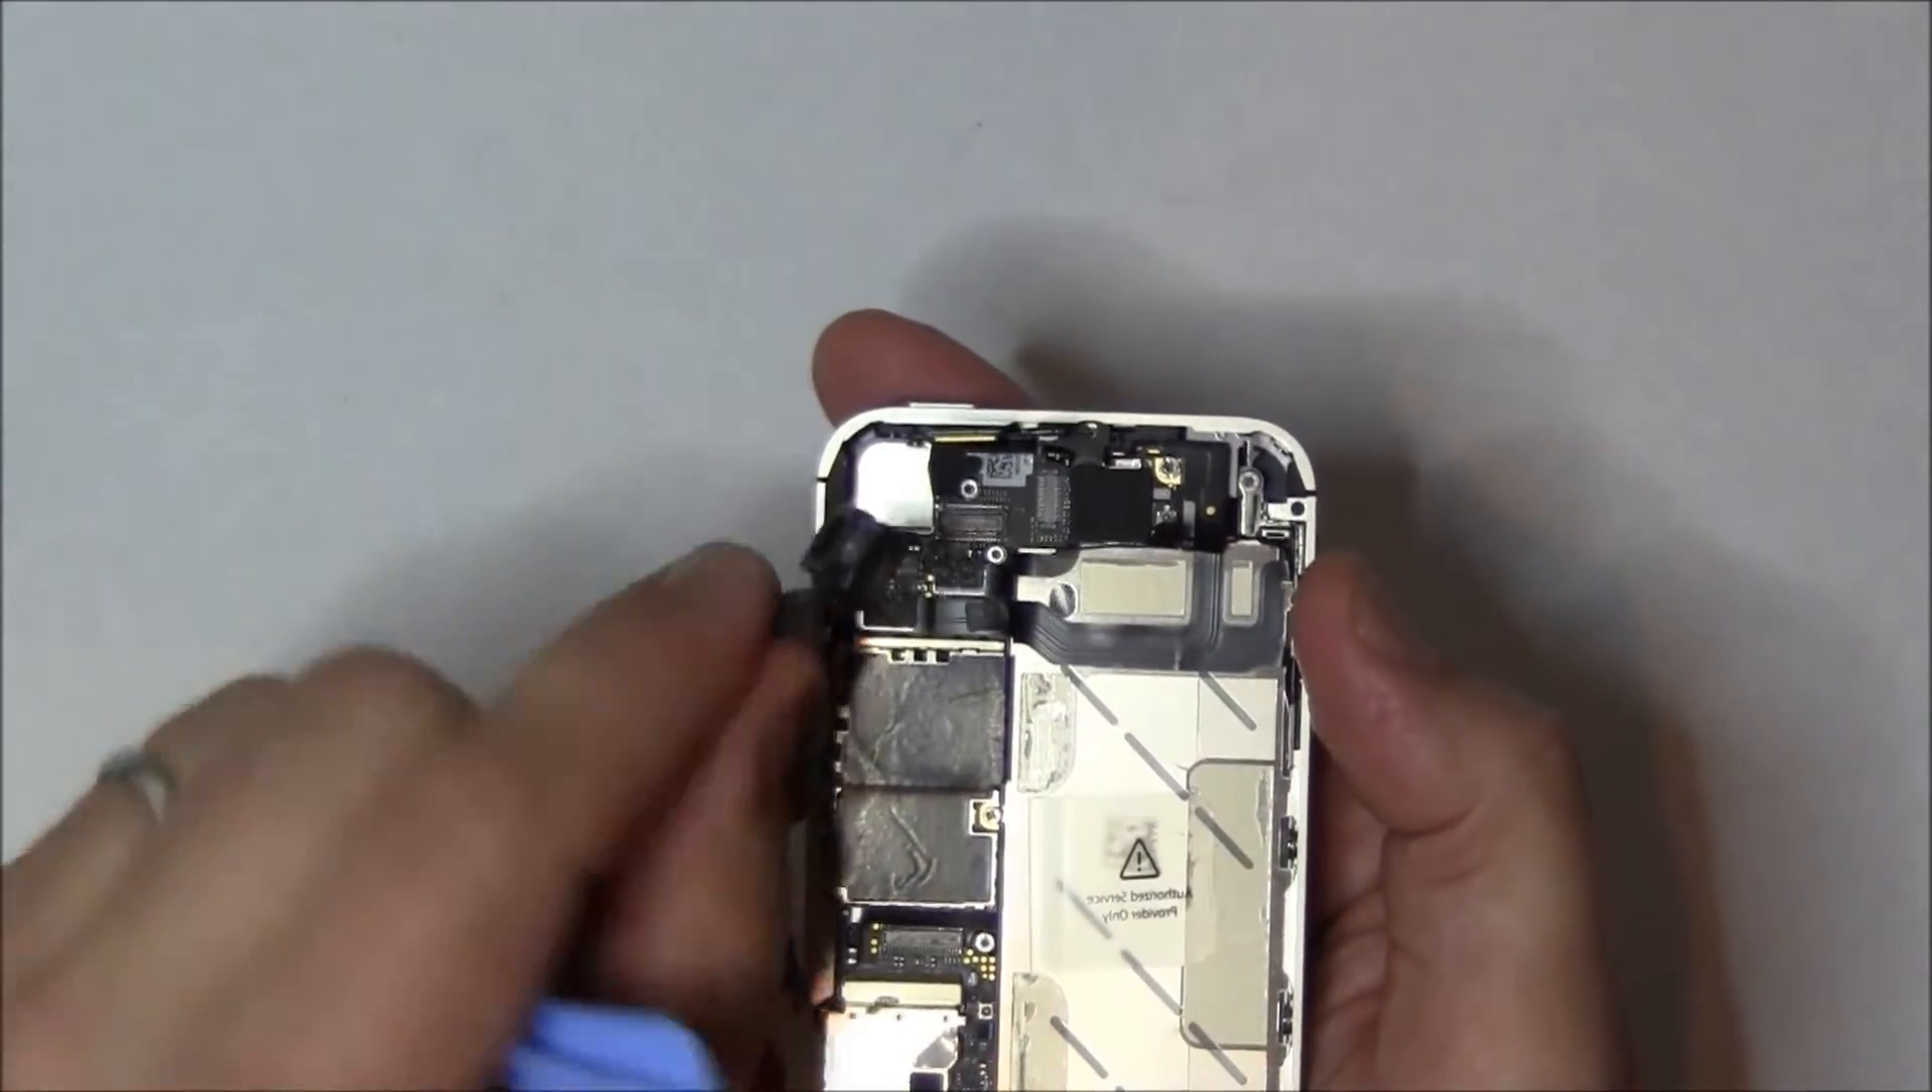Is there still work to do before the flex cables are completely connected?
Yes.